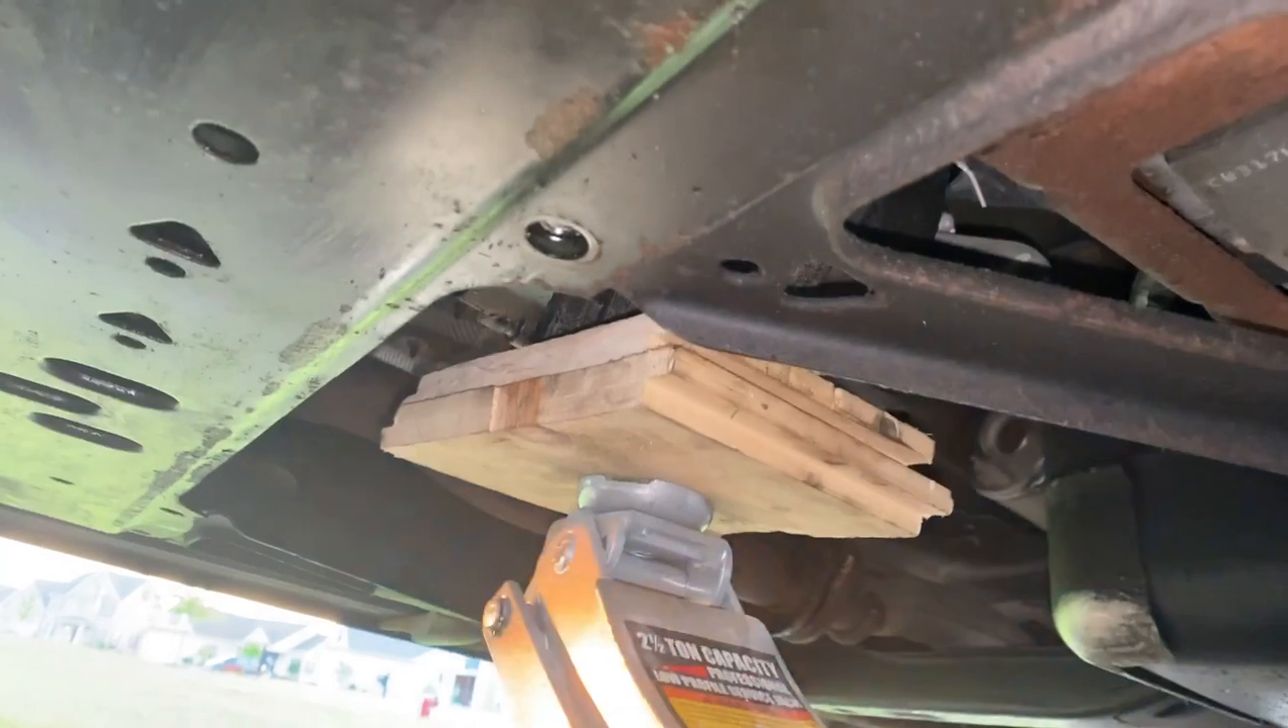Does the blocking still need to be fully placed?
No.